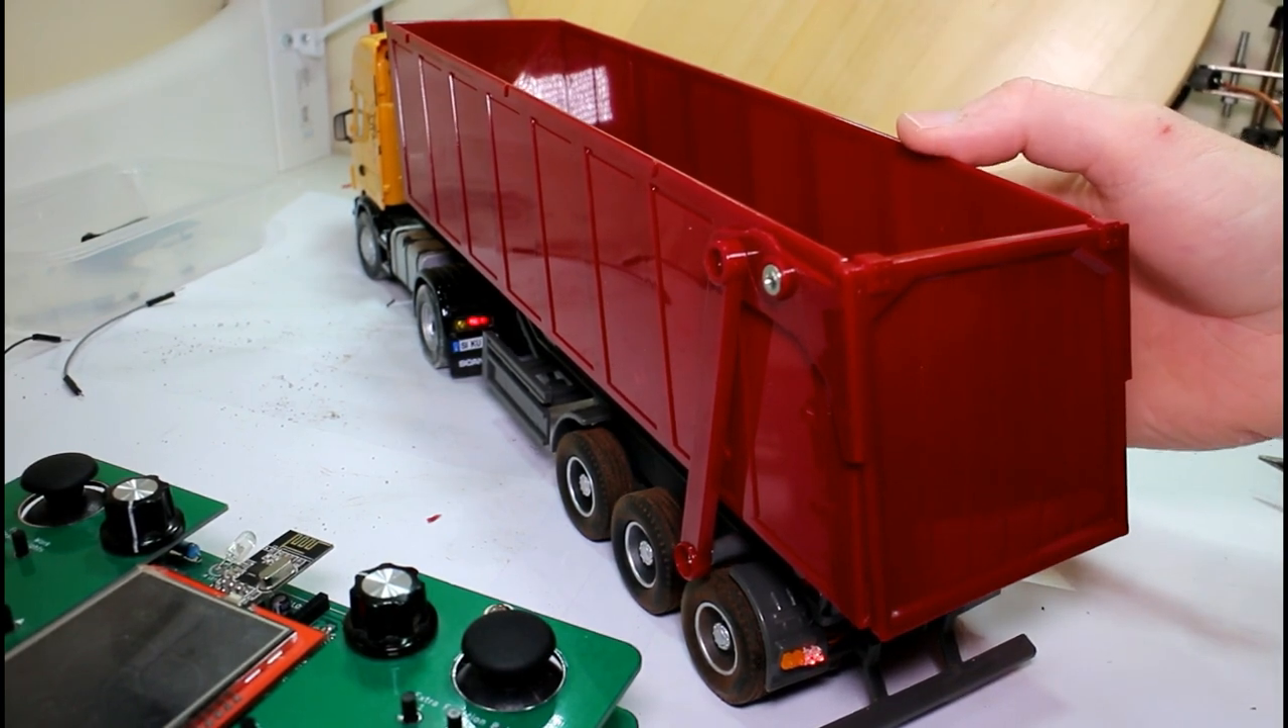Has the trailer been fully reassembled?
Yes.